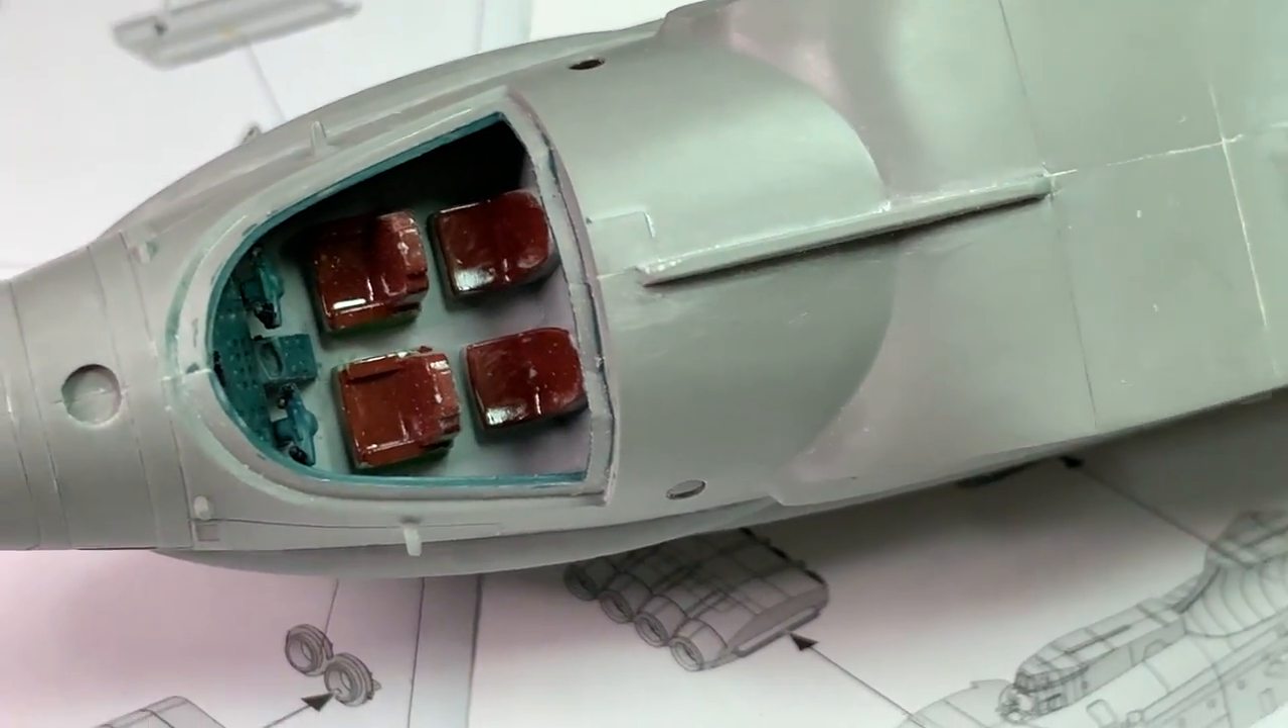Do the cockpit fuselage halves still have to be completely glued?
No.